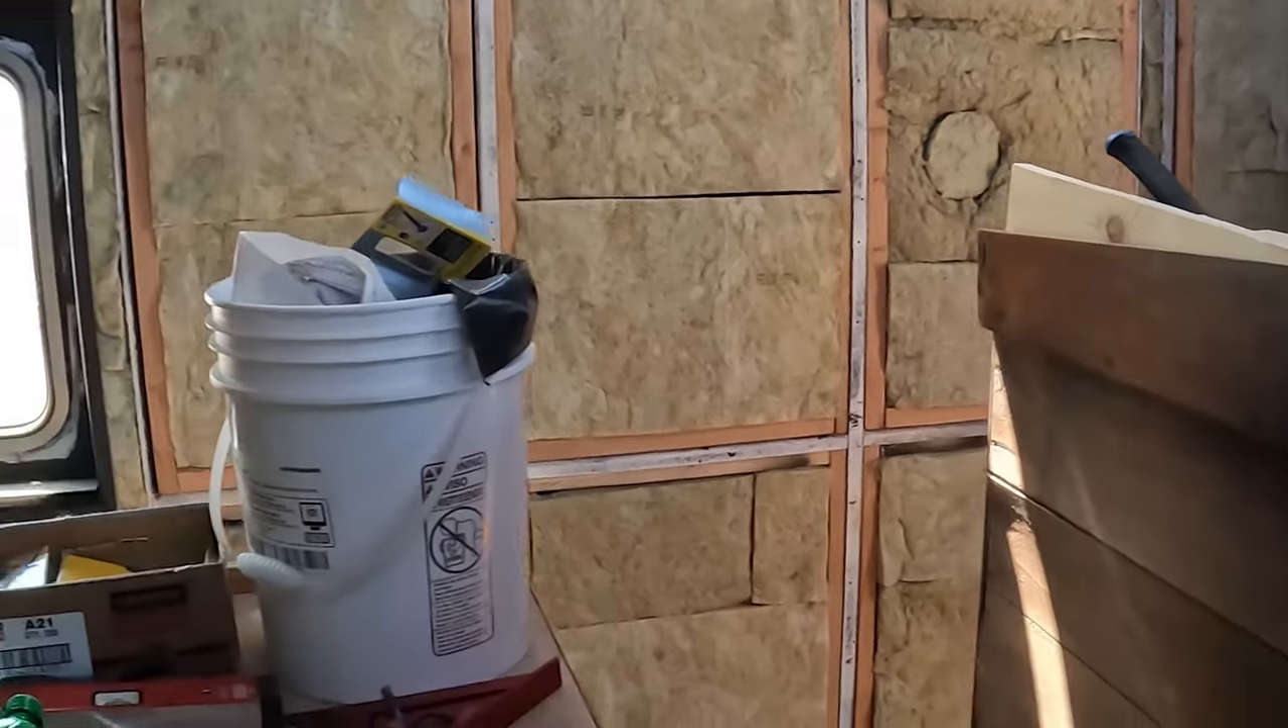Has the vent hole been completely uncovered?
No.